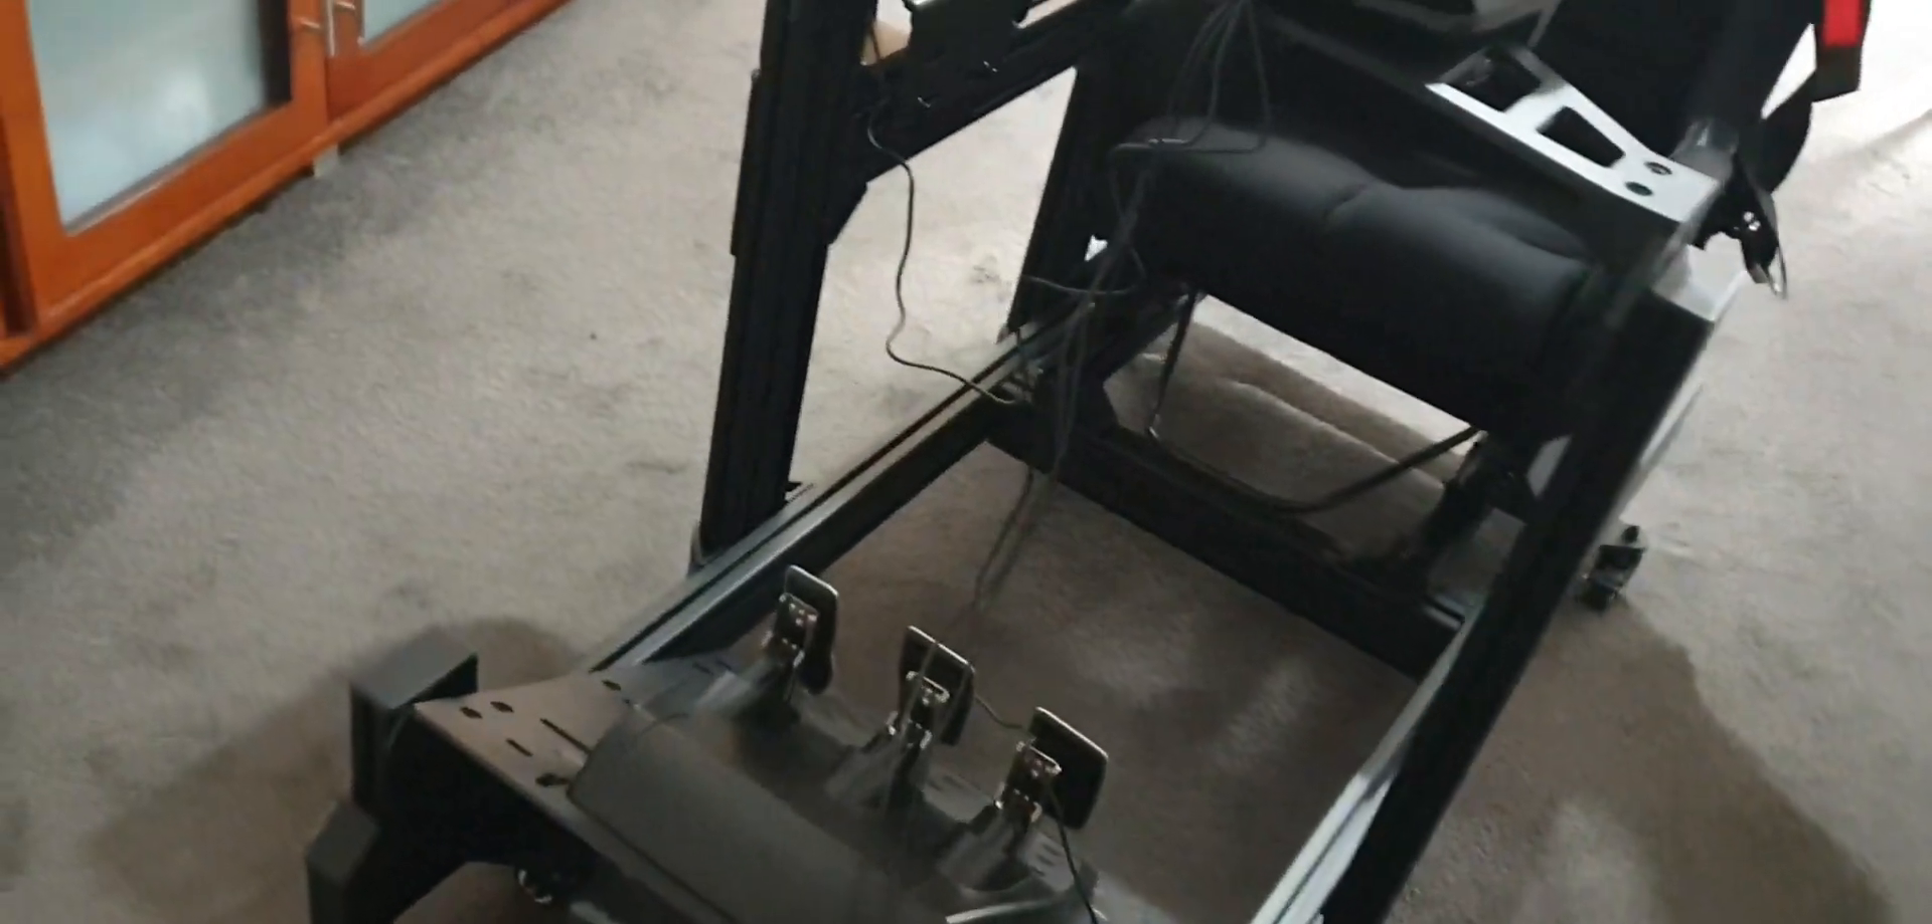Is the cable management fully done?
No.